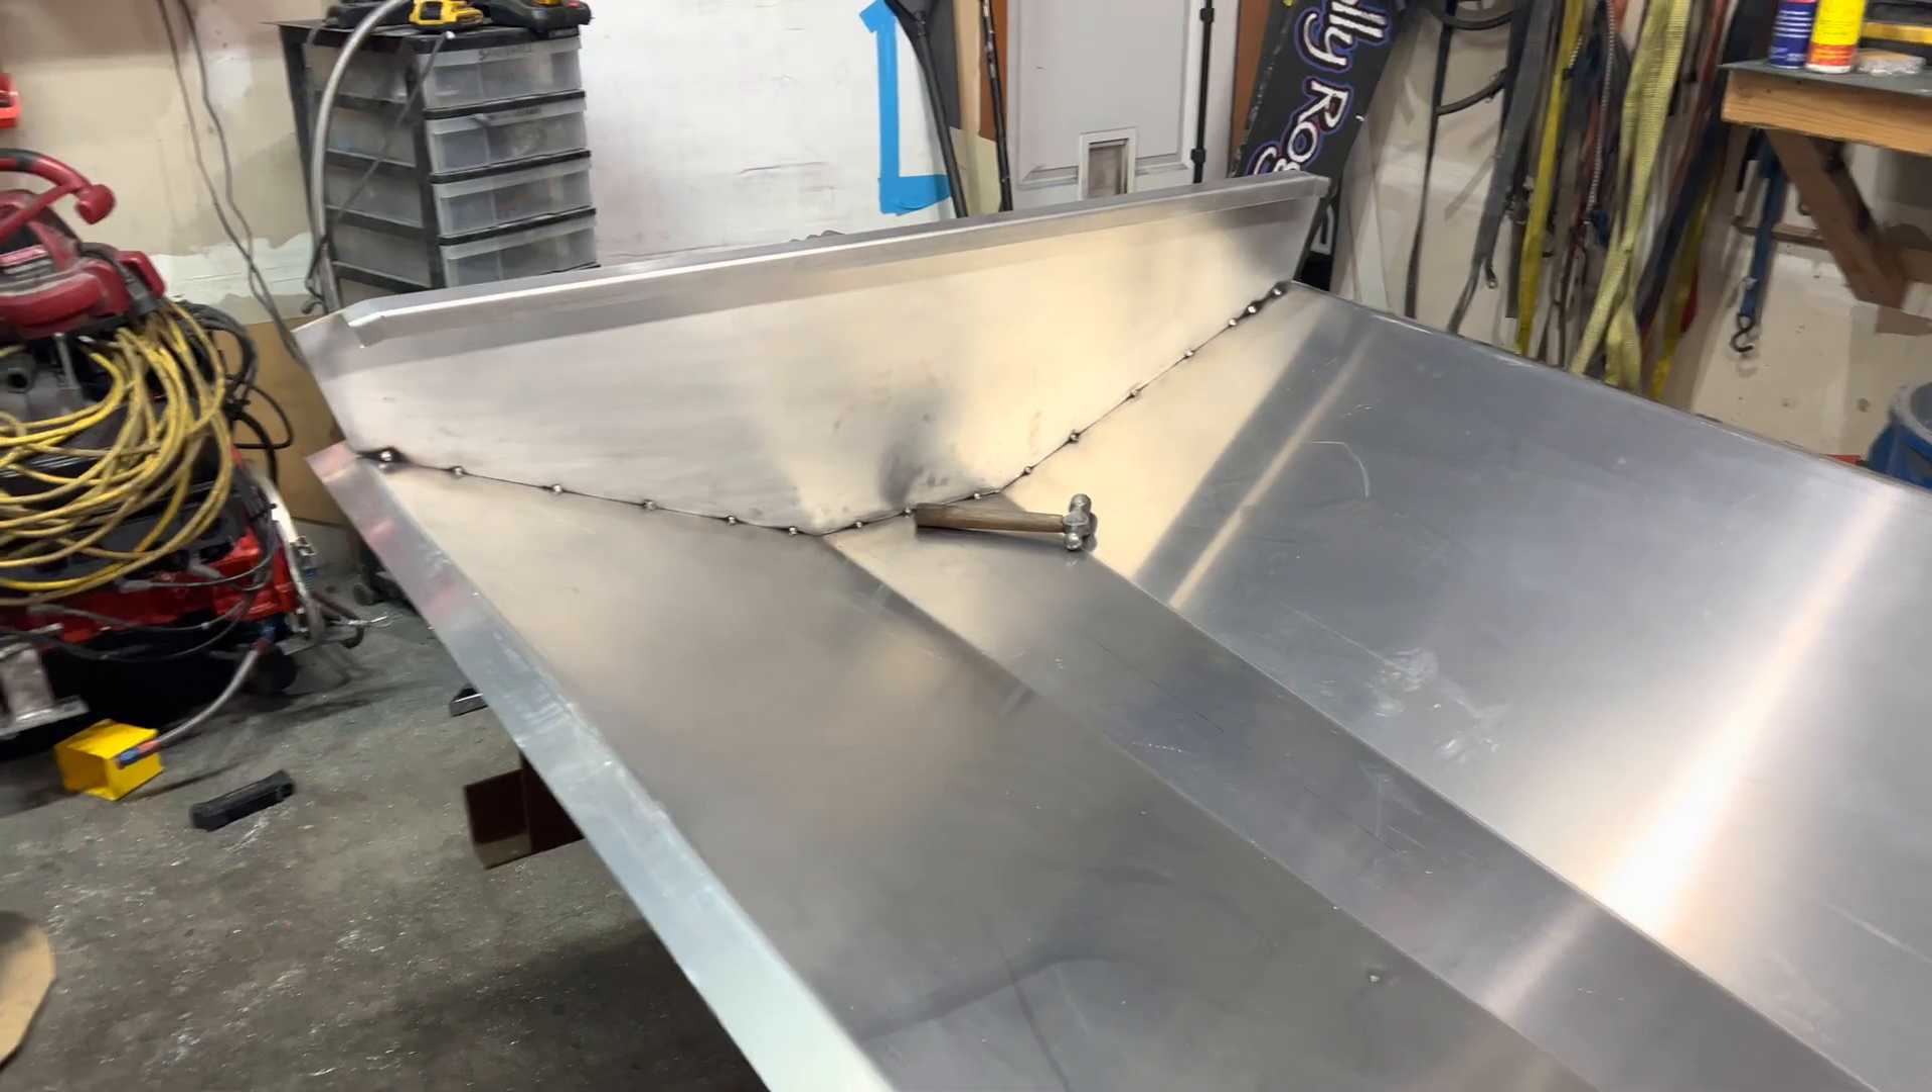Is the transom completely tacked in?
Yes.